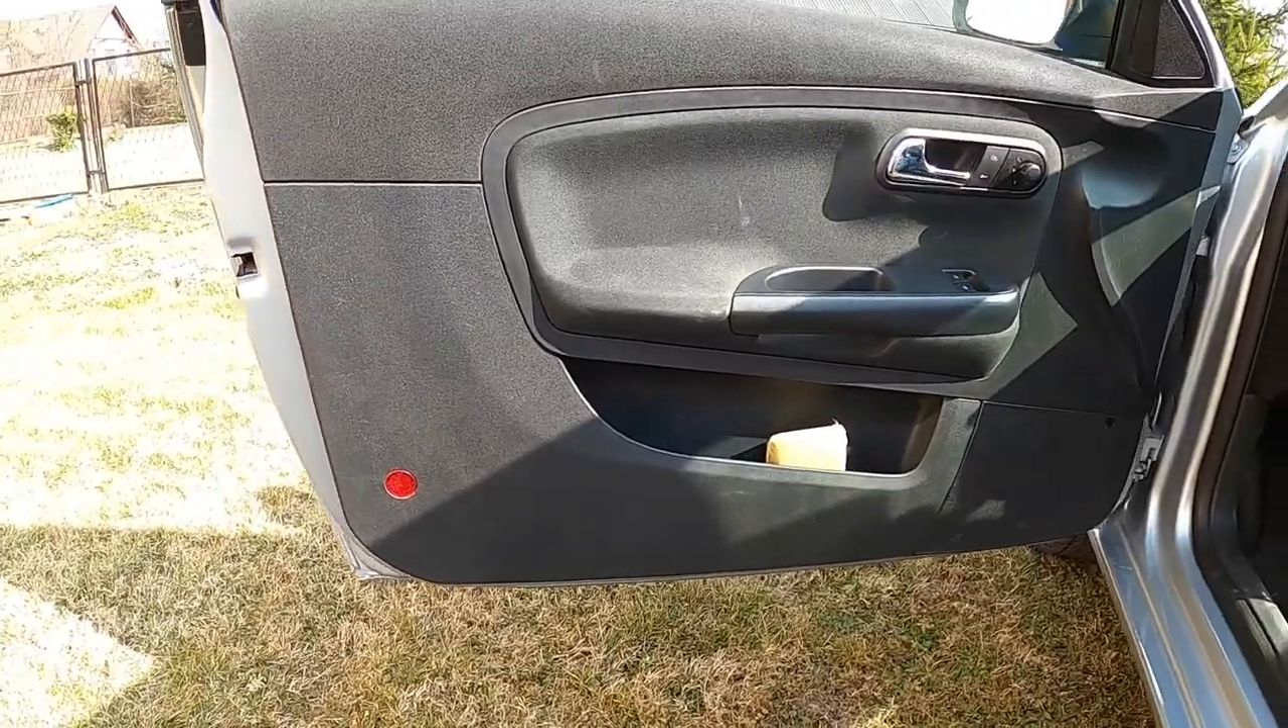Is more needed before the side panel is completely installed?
No.